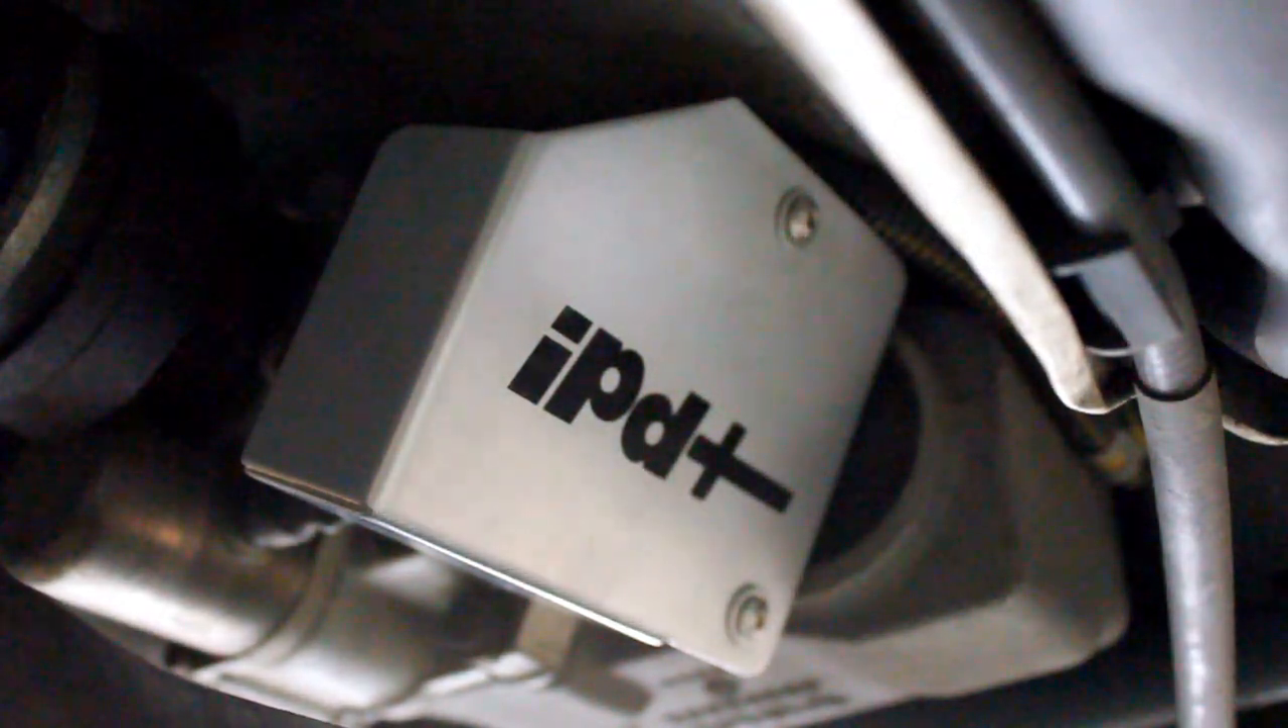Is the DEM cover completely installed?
Yes.